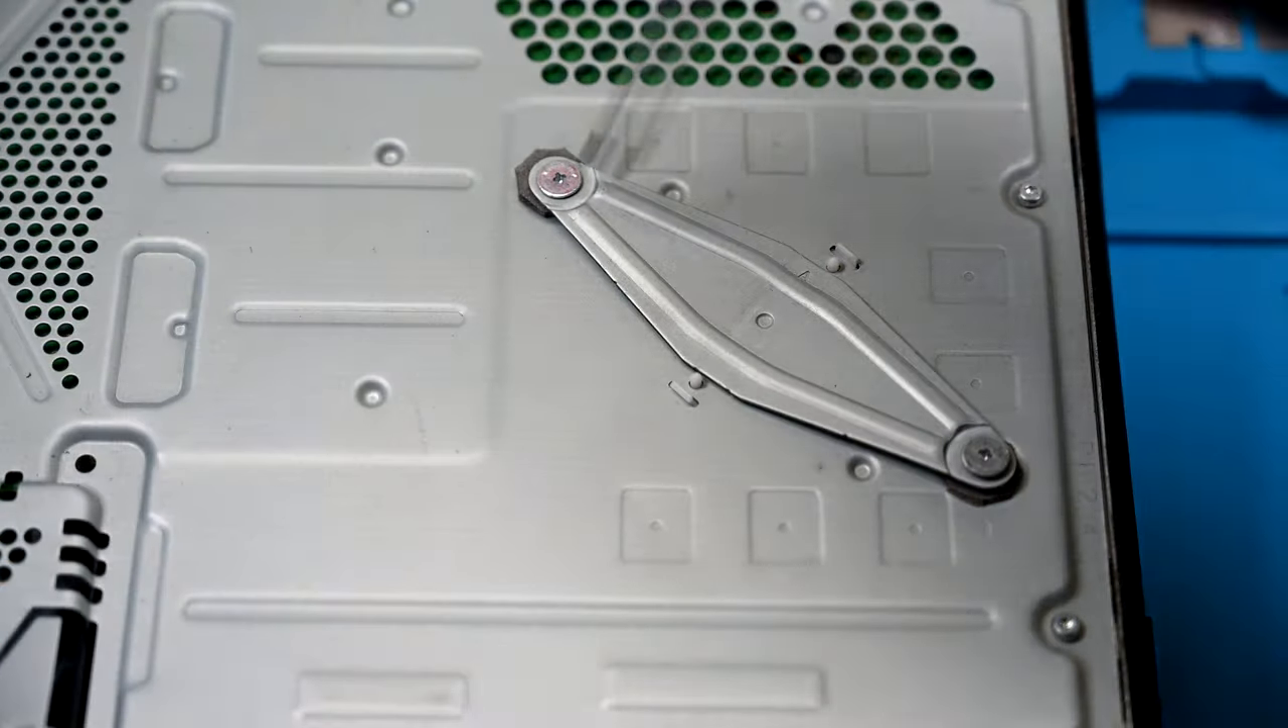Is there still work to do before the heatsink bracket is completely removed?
Yes.